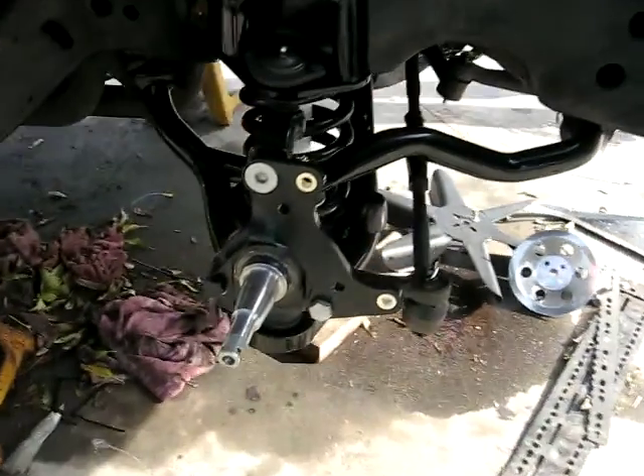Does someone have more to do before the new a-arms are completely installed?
No.